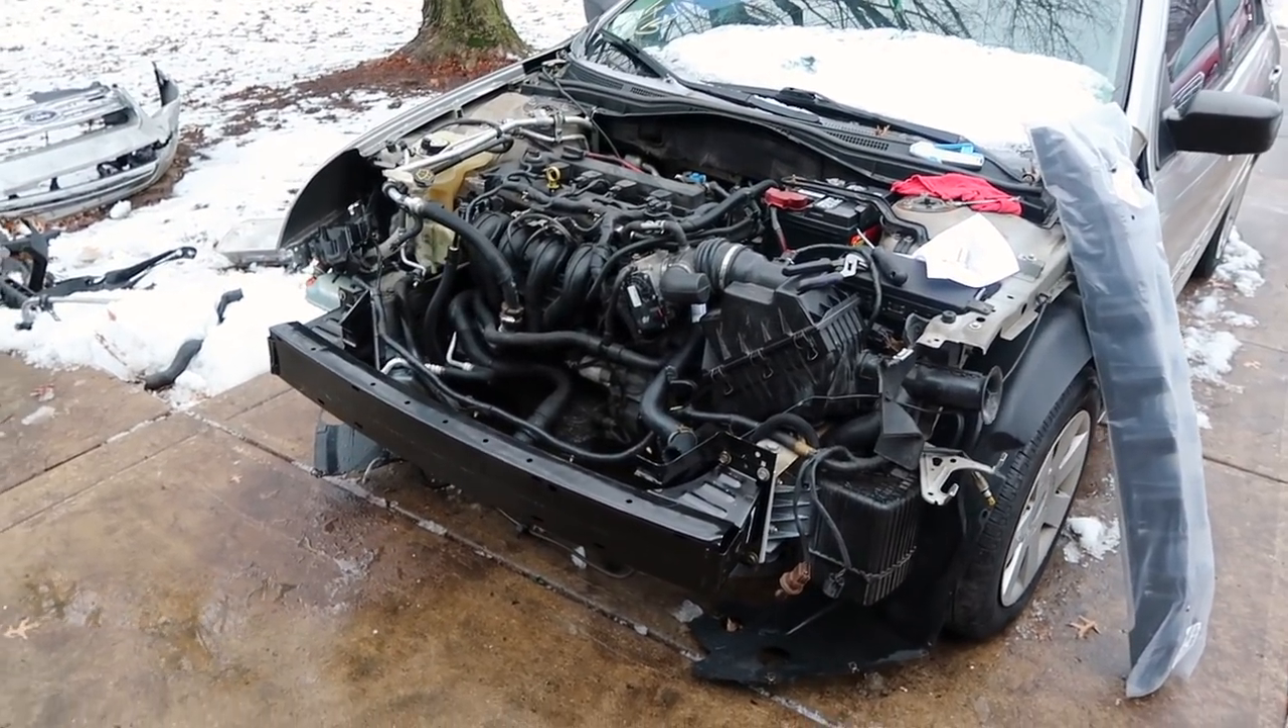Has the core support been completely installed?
No.